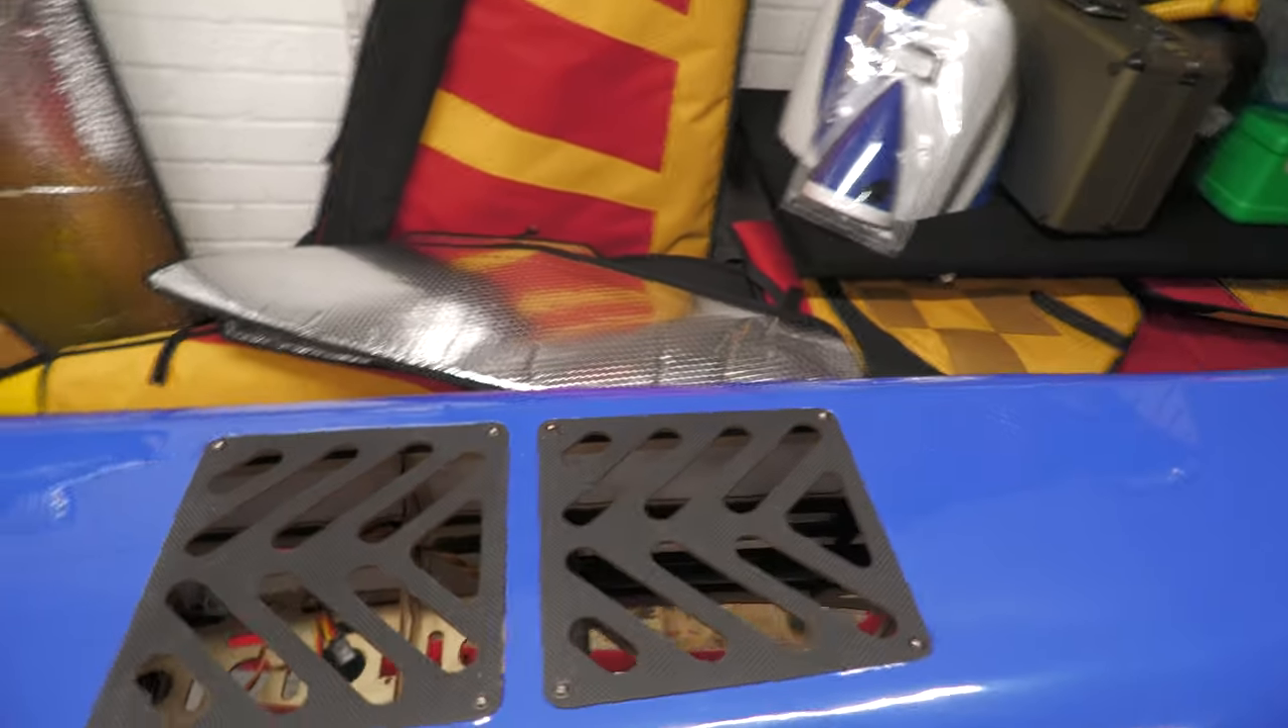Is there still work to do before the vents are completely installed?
No.